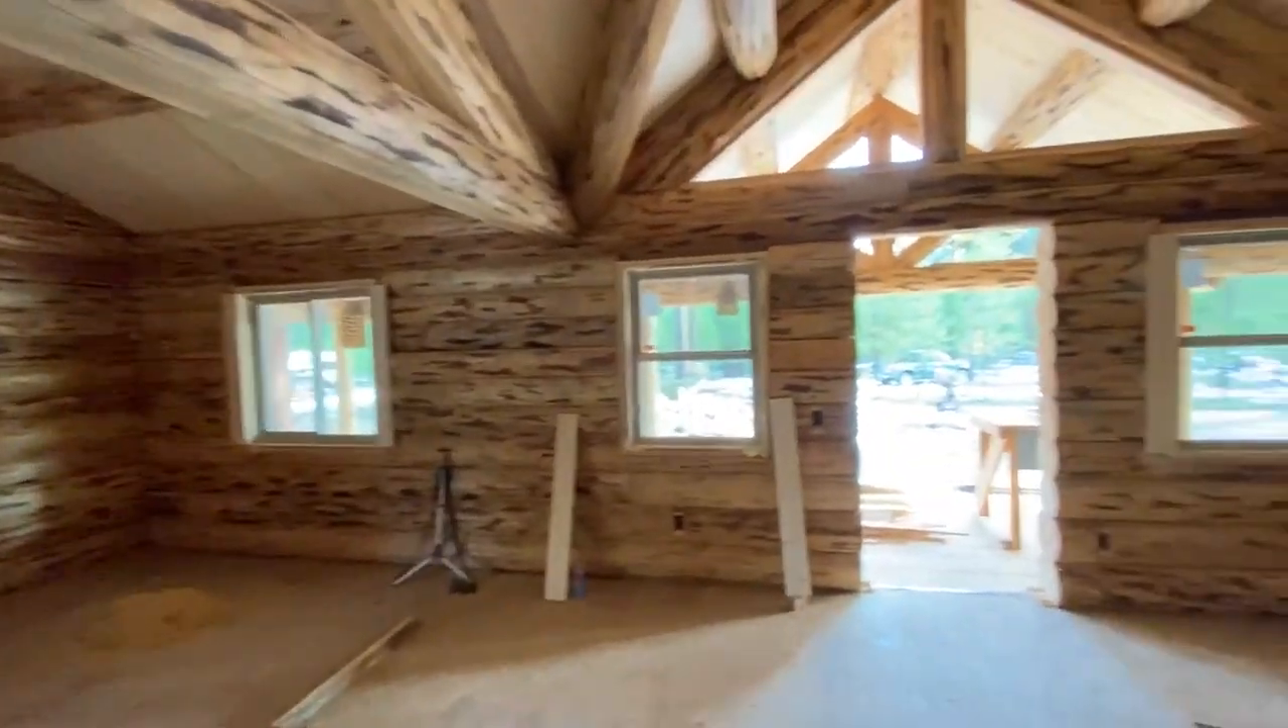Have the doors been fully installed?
No.